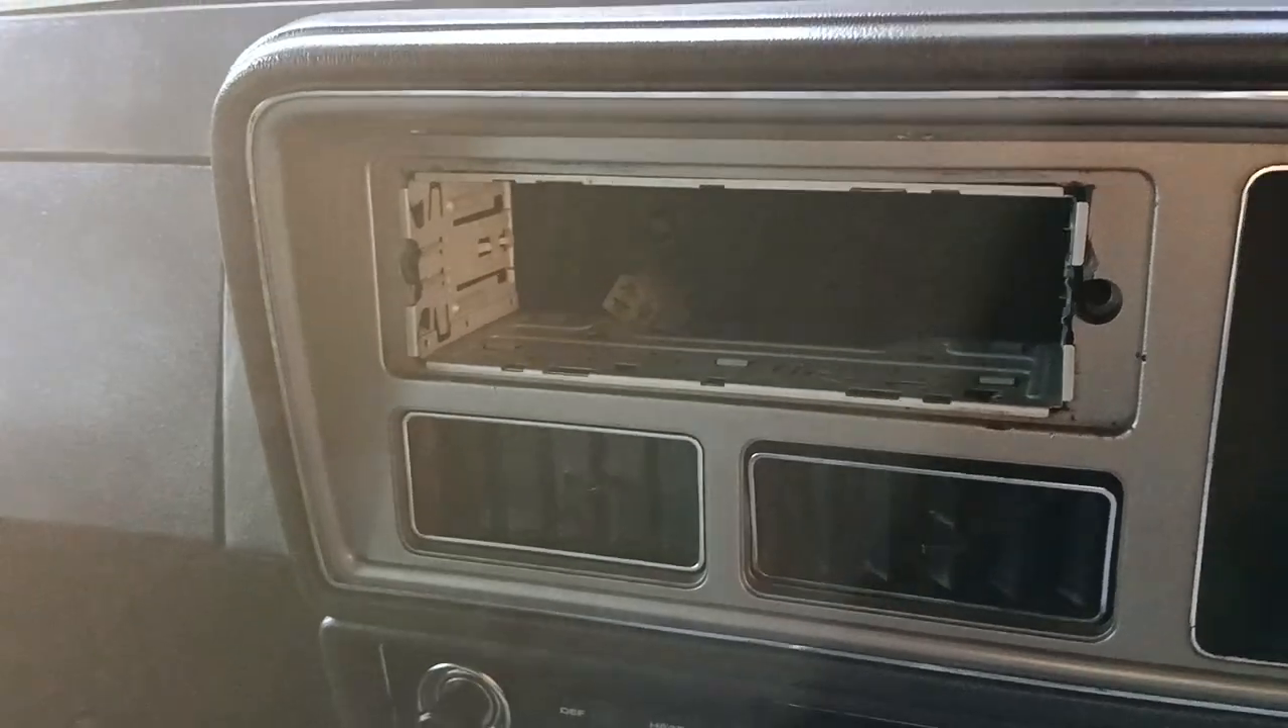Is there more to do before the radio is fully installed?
Yes.